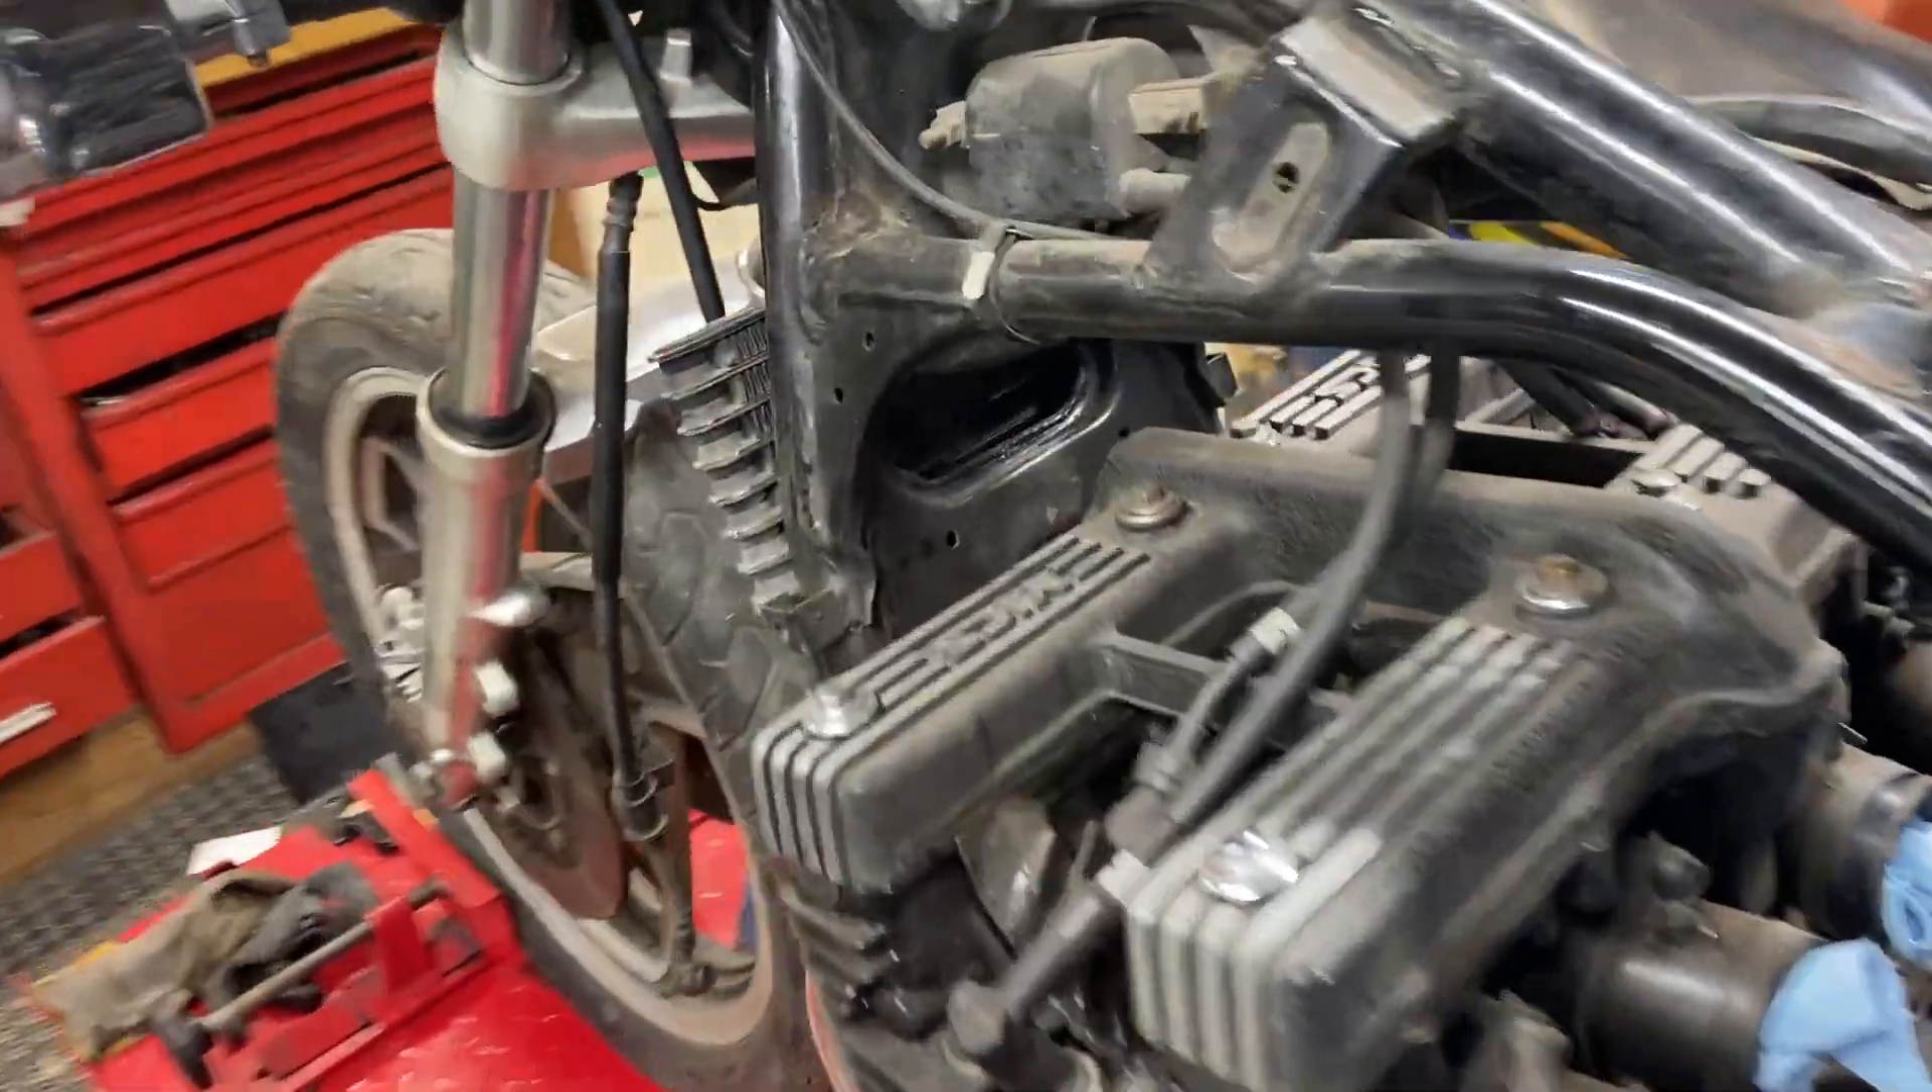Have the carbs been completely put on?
No.